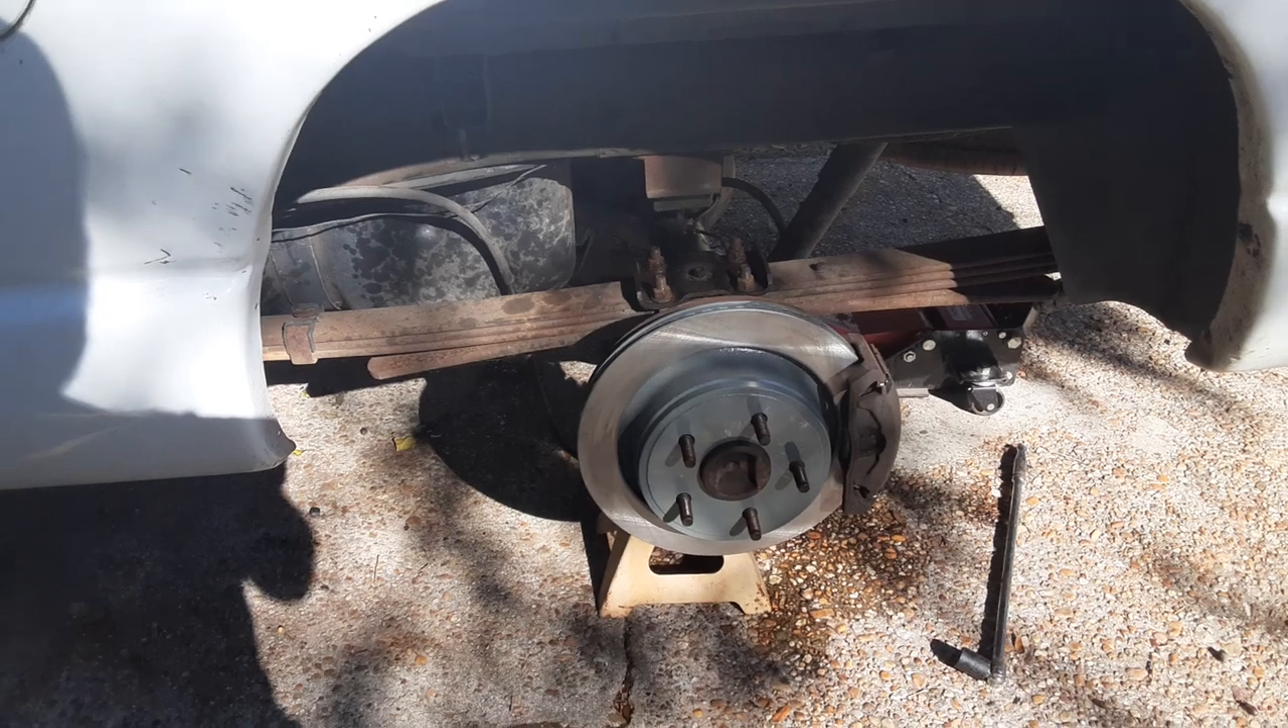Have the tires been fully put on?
No.